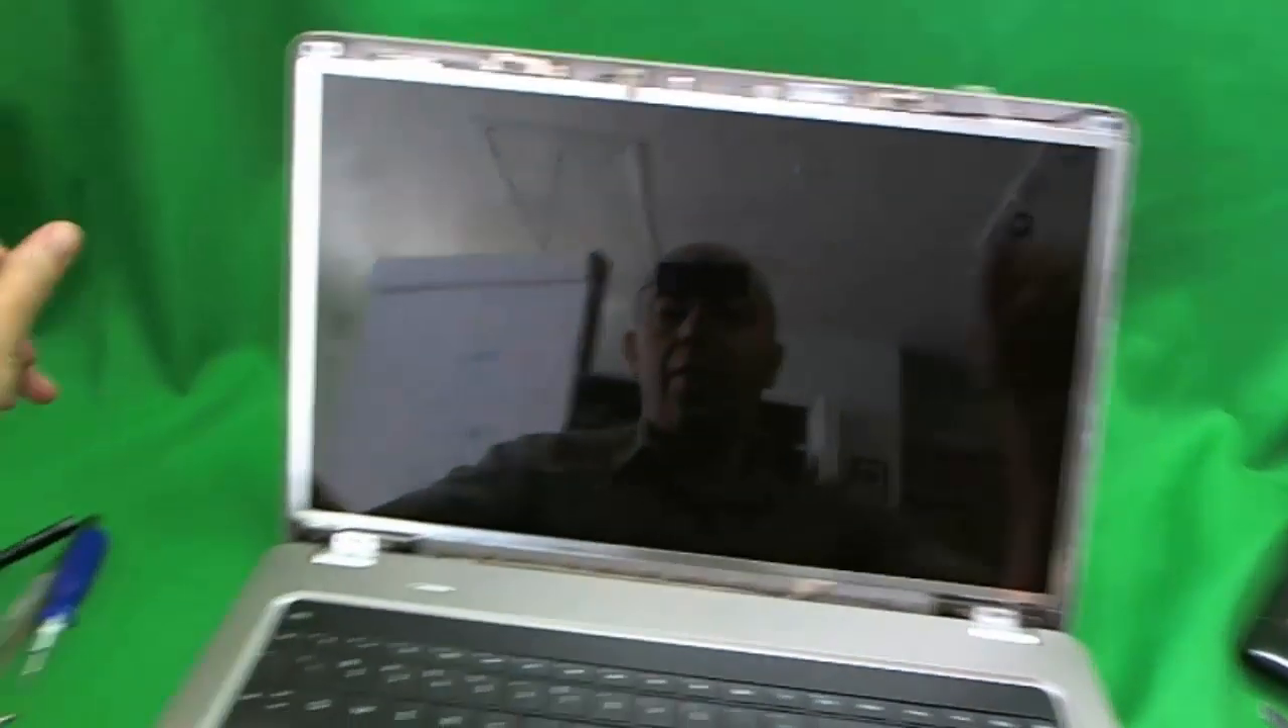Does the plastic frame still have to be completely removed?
No.